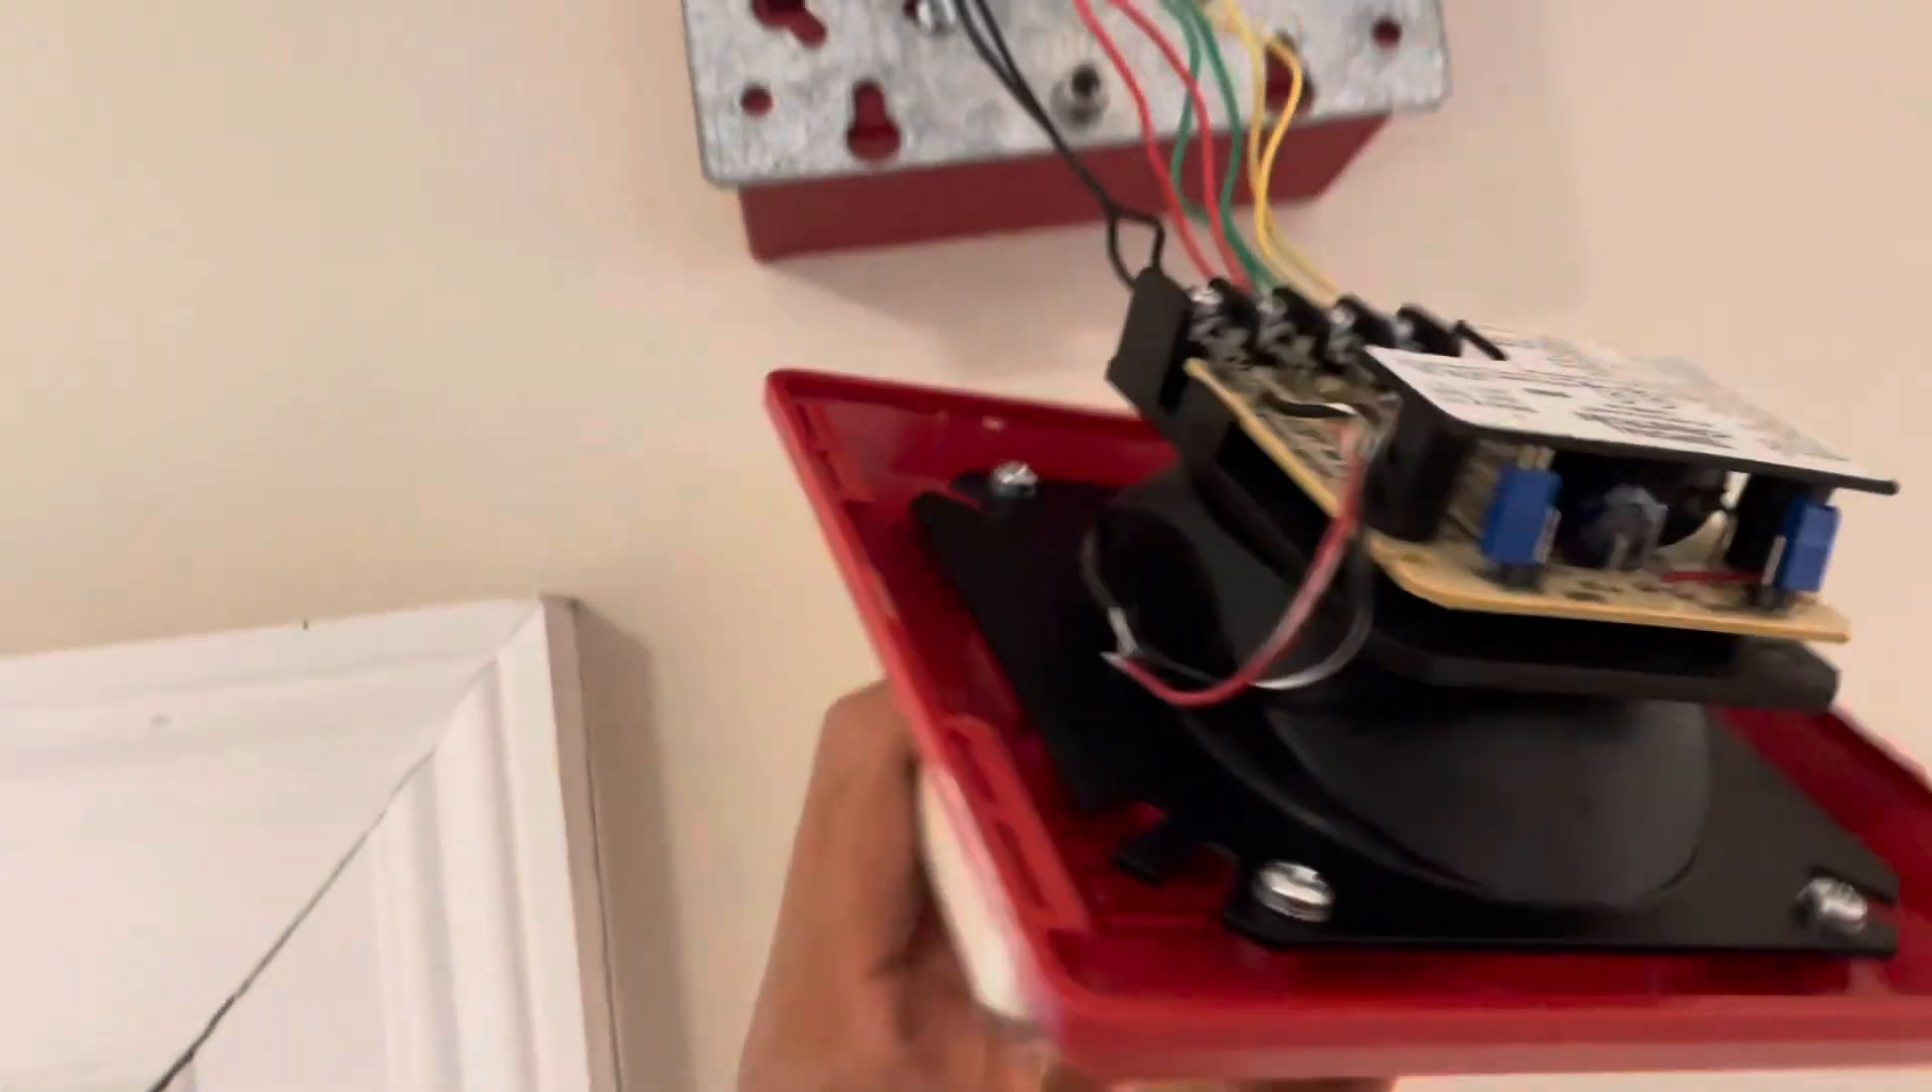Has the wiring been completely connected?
Yes.